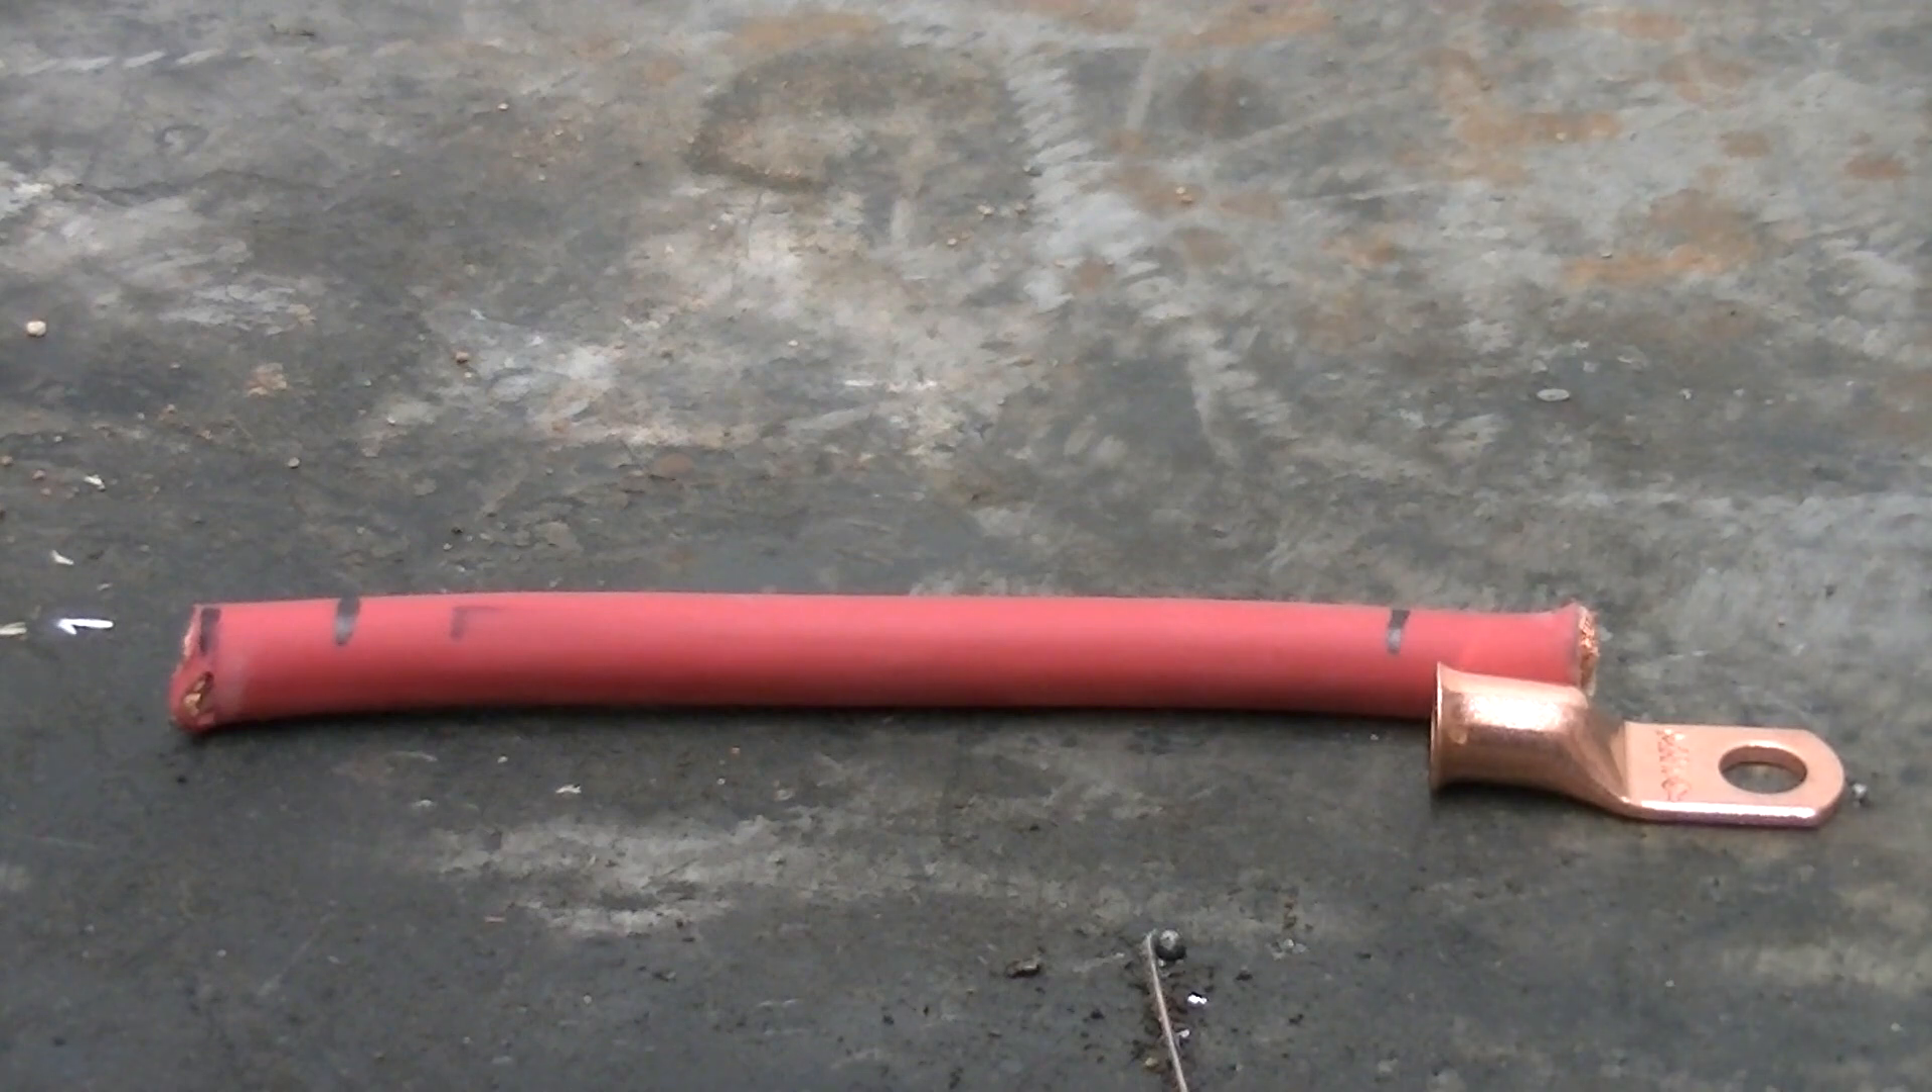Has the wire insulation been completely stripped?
No.